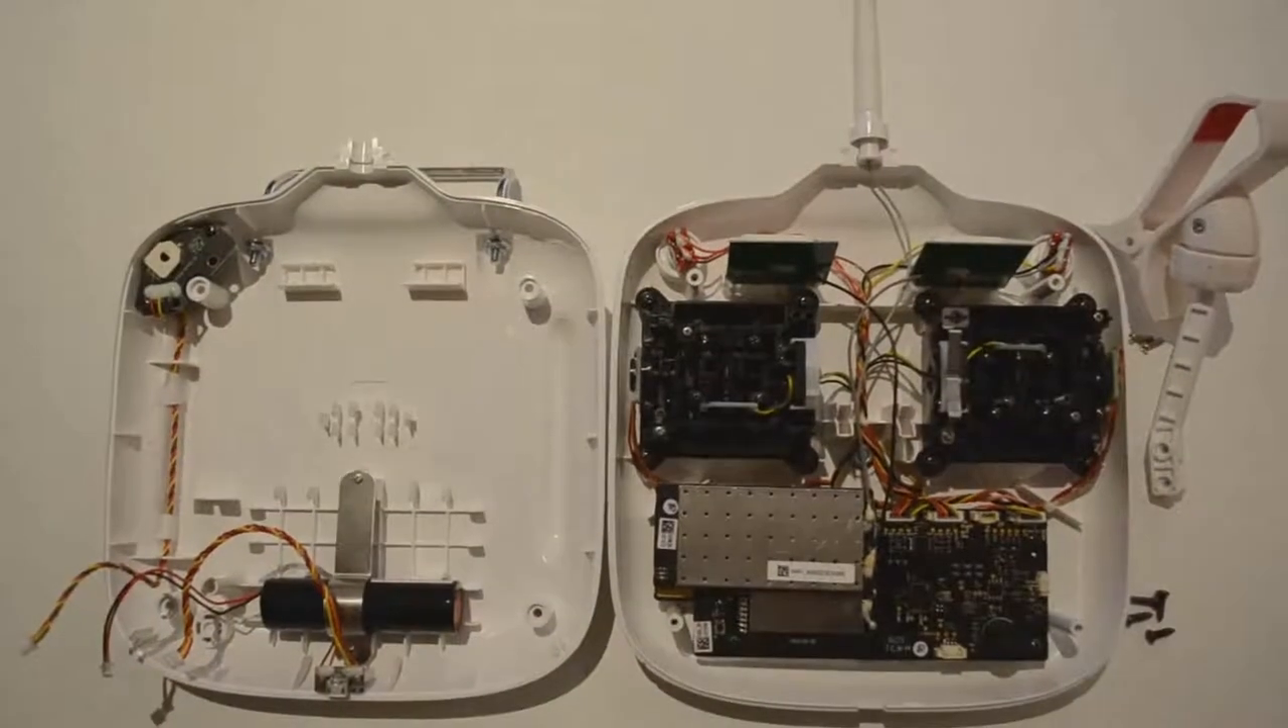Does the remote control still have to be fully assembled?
Yes.